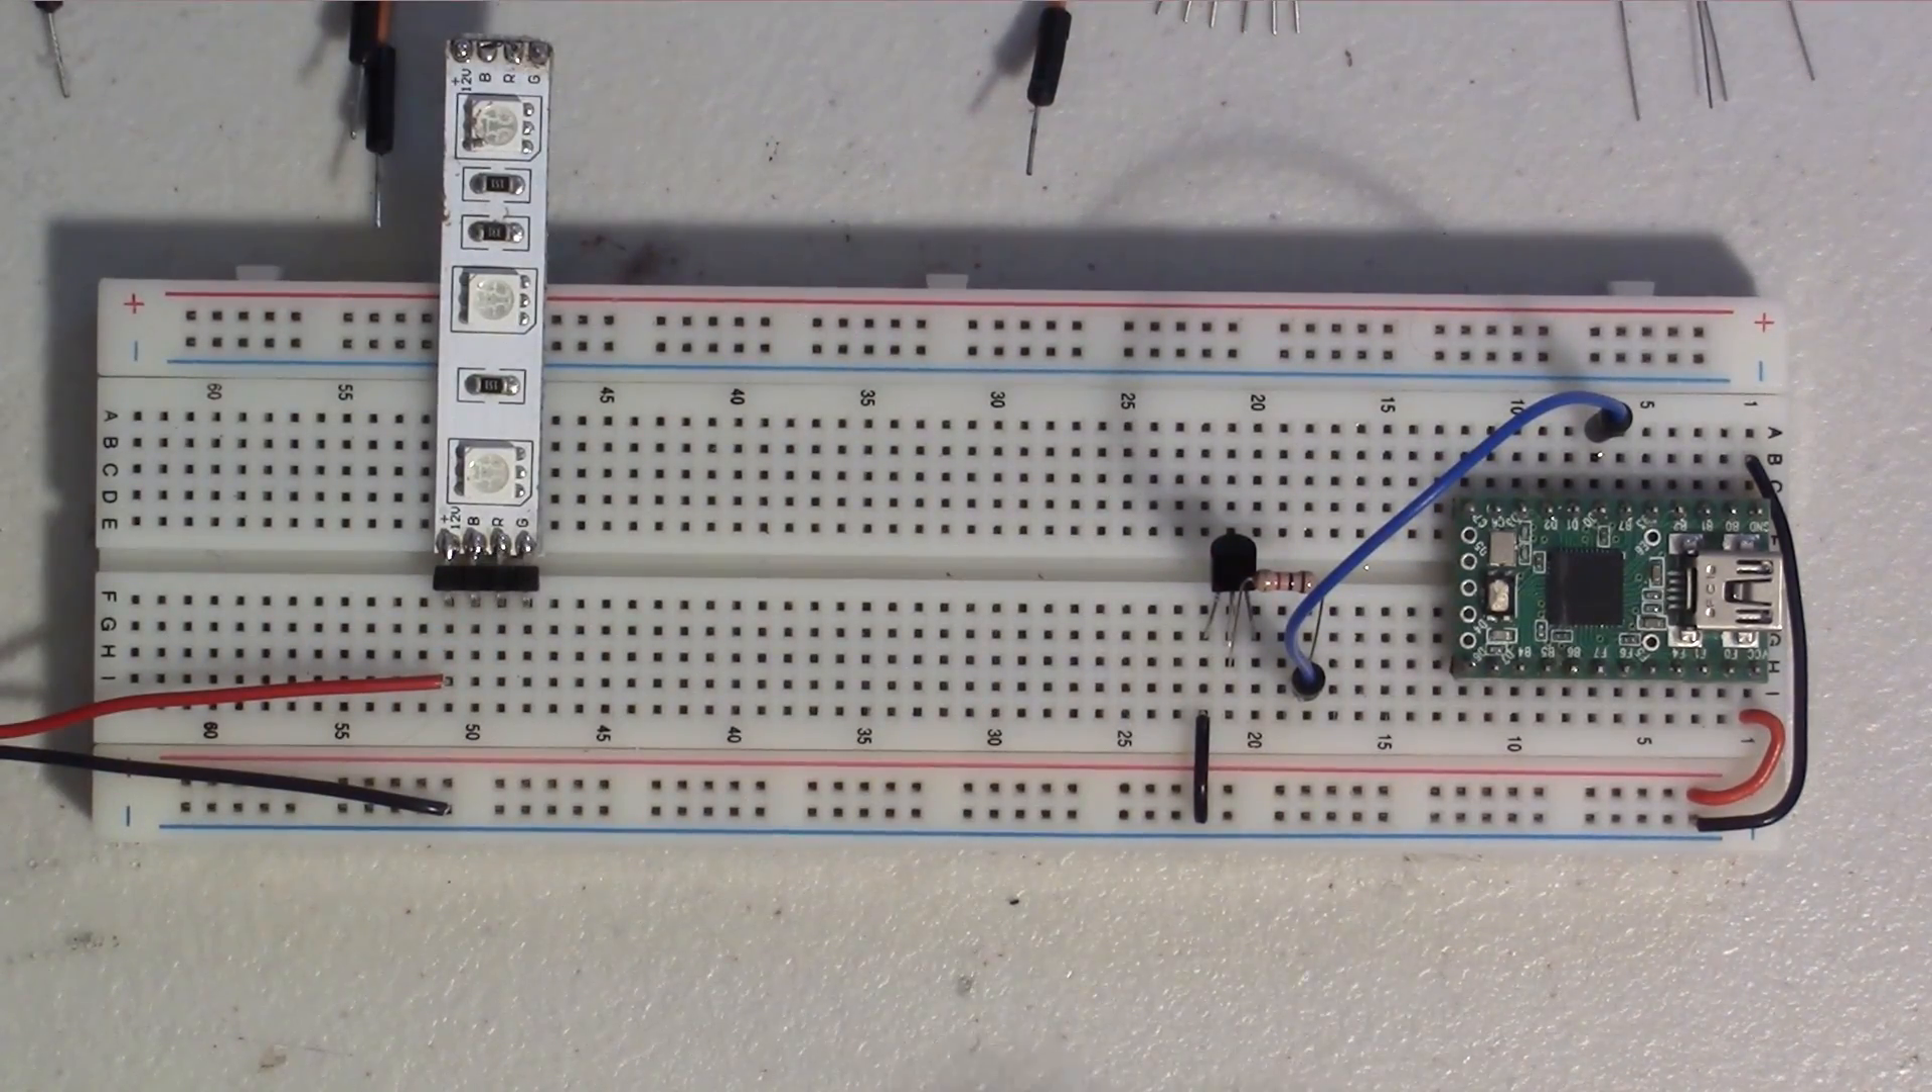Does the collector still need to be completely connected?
Yes.